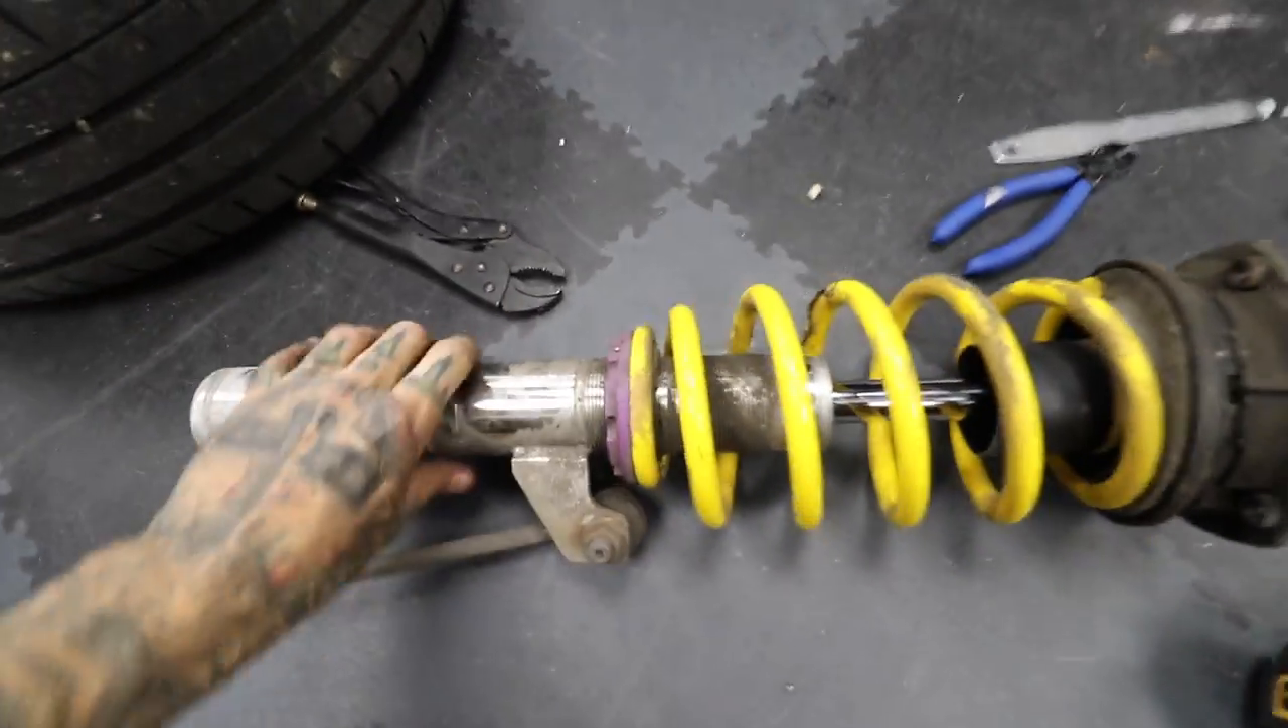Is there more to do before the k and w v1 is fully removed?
No.